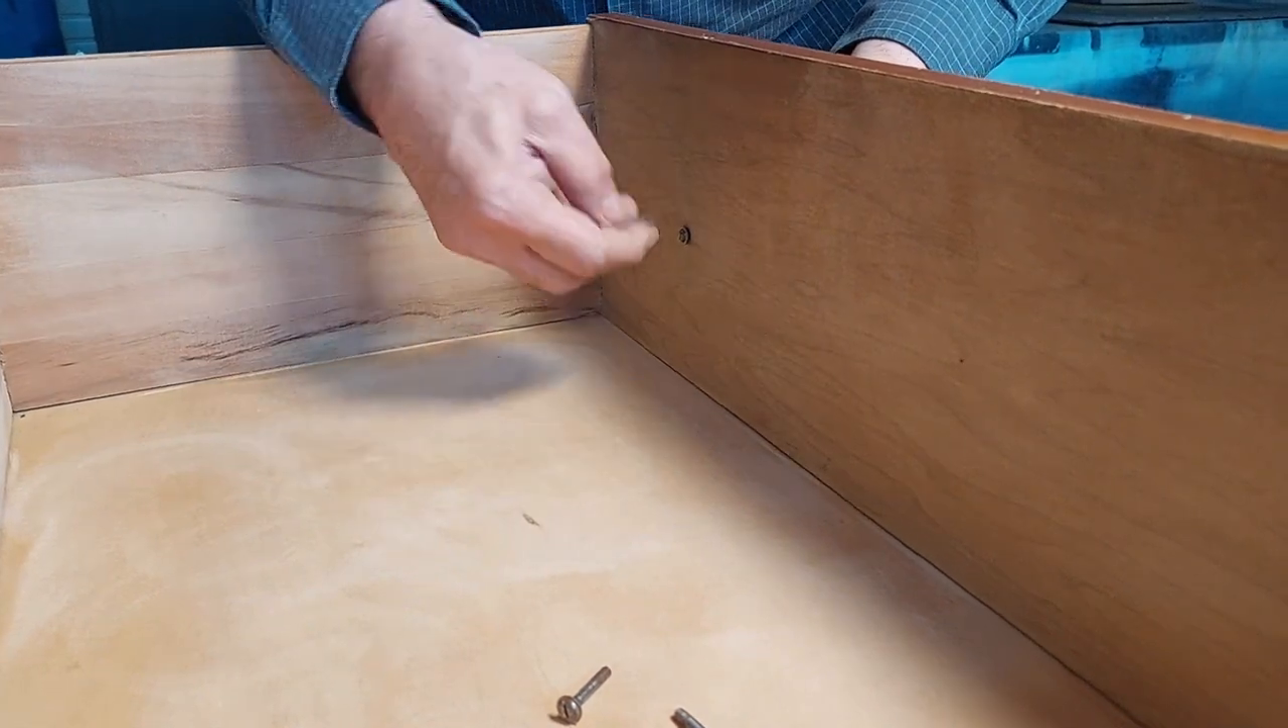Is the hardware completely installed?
No.